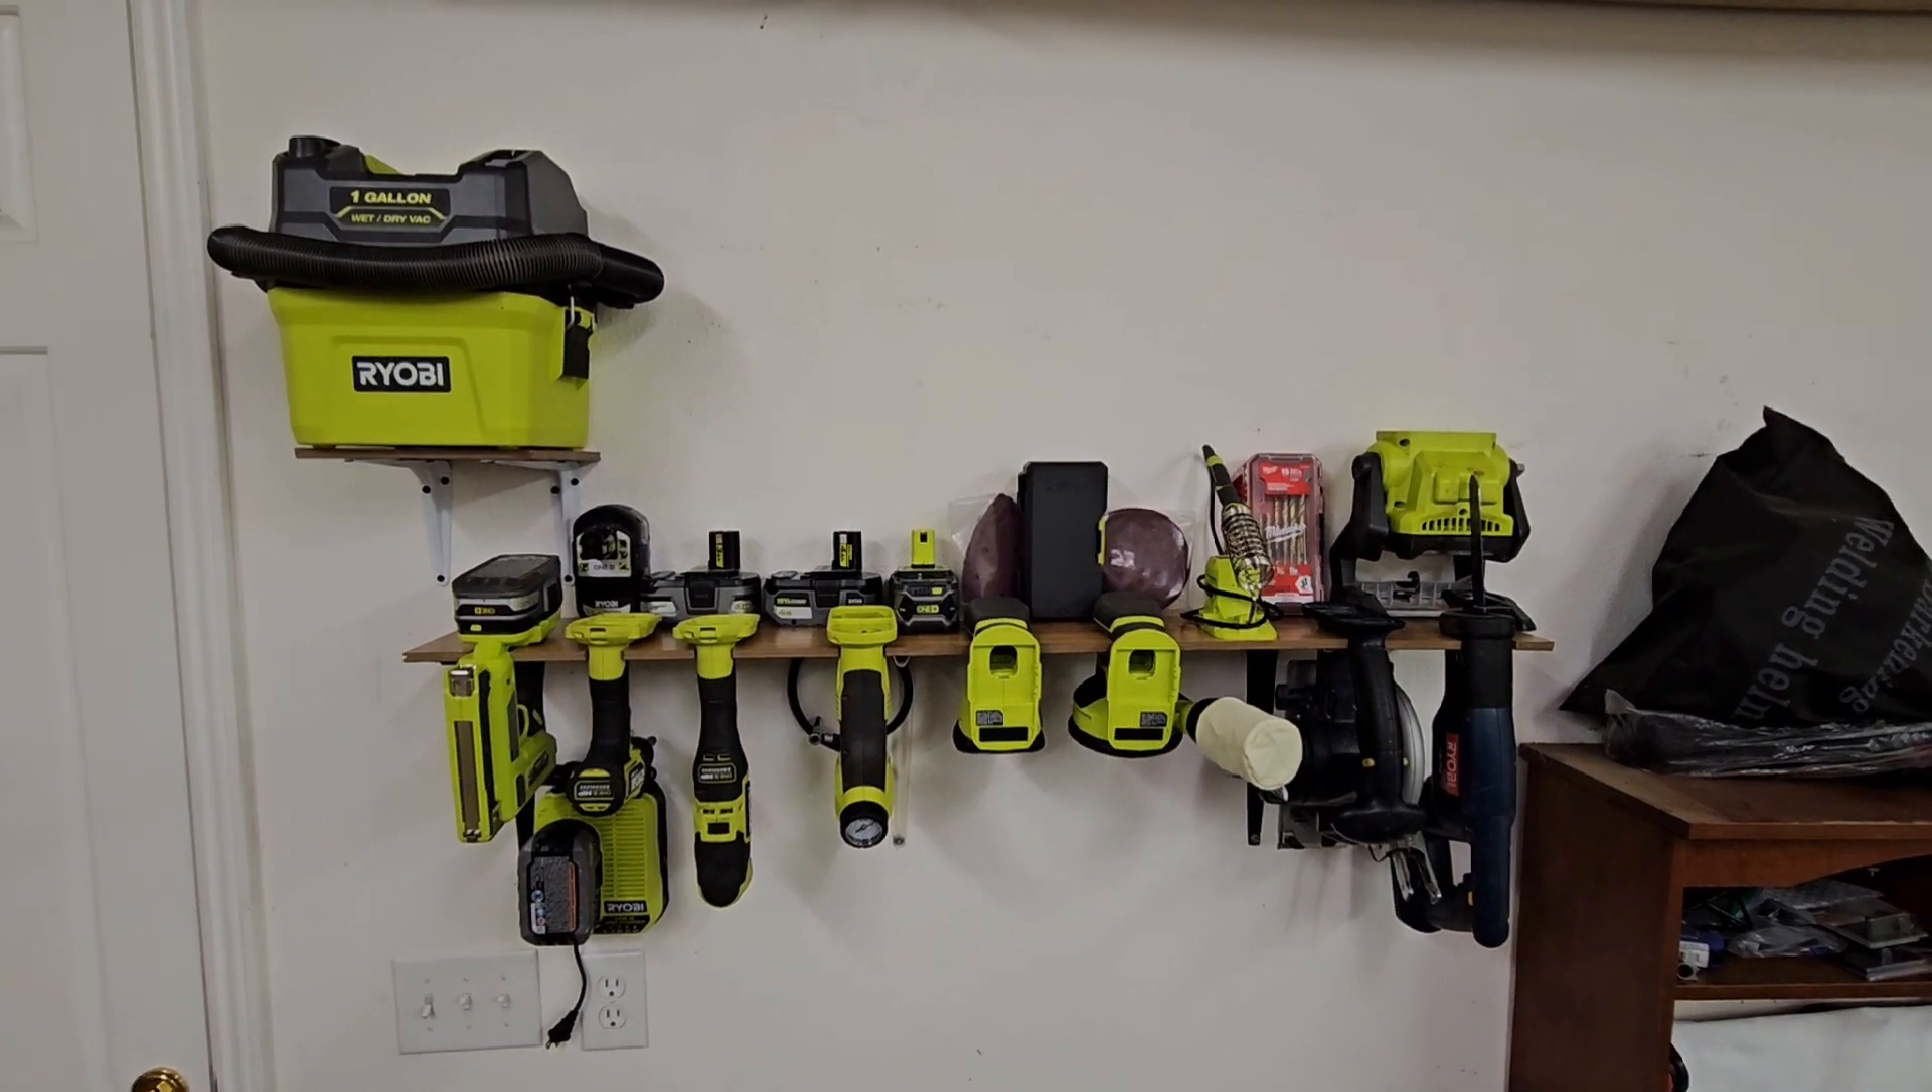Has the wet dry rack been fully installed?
Yes.